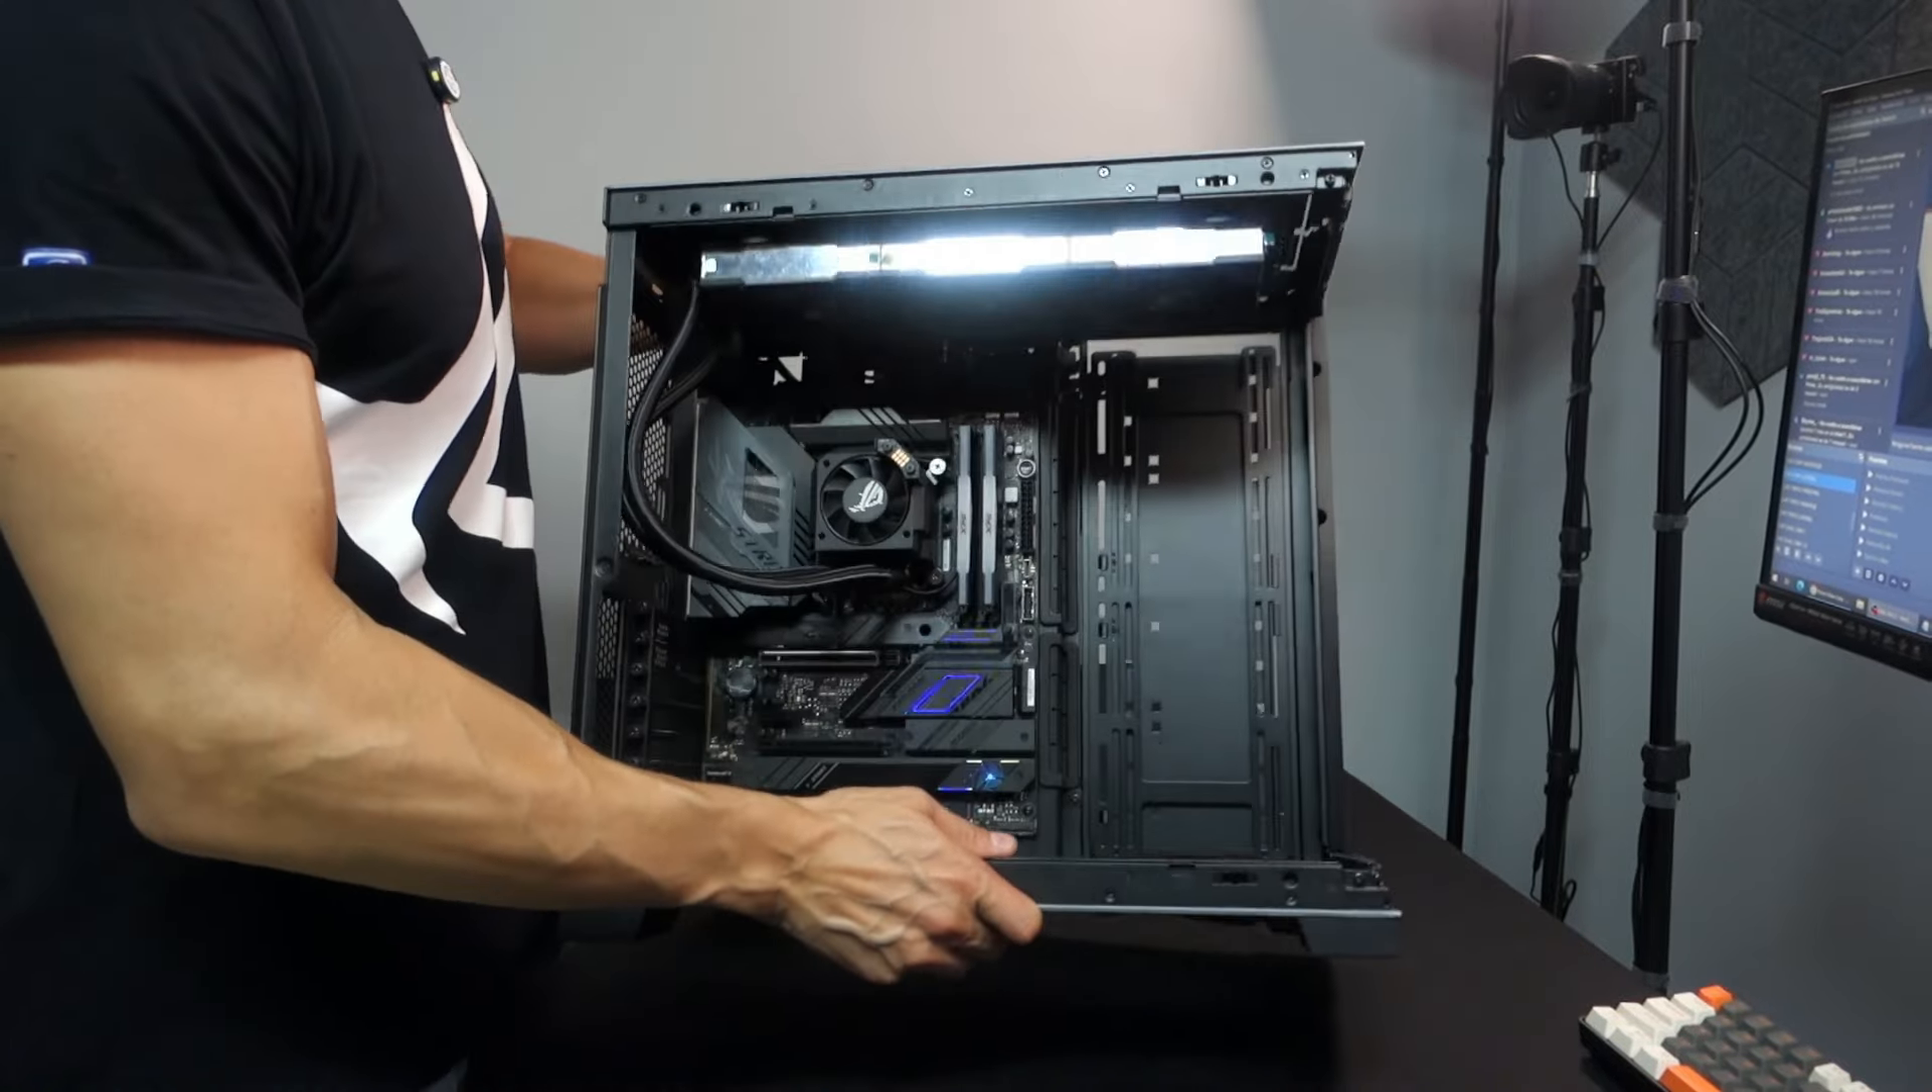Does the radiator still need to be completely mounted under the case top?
No.